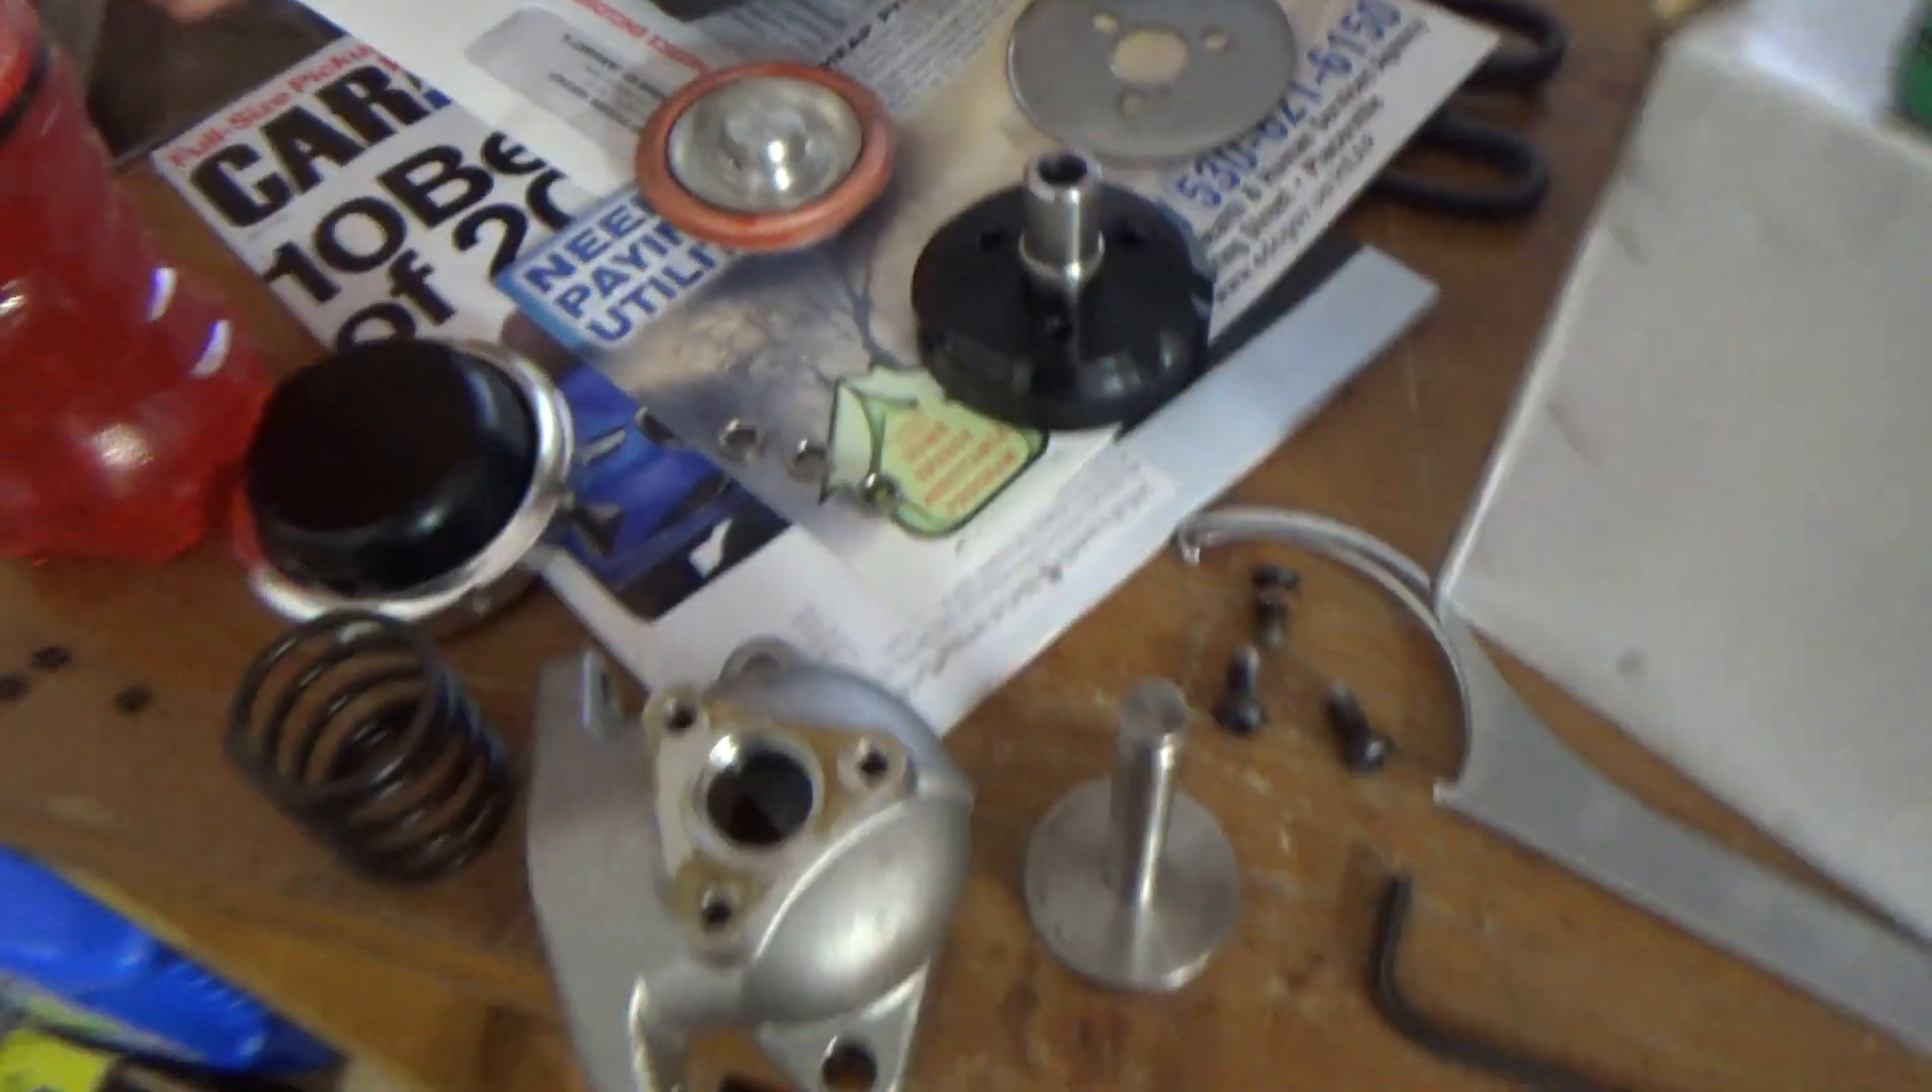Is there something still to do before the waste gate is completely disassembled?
No.